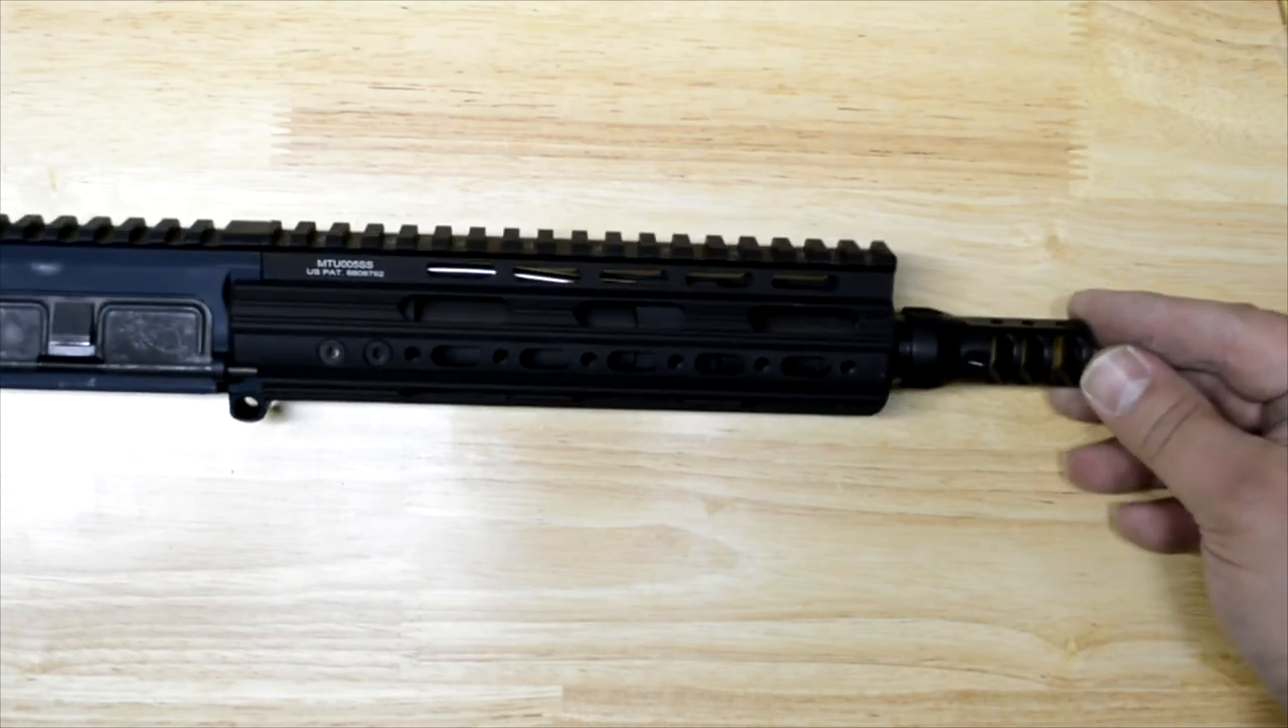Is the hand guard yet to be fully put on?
No.